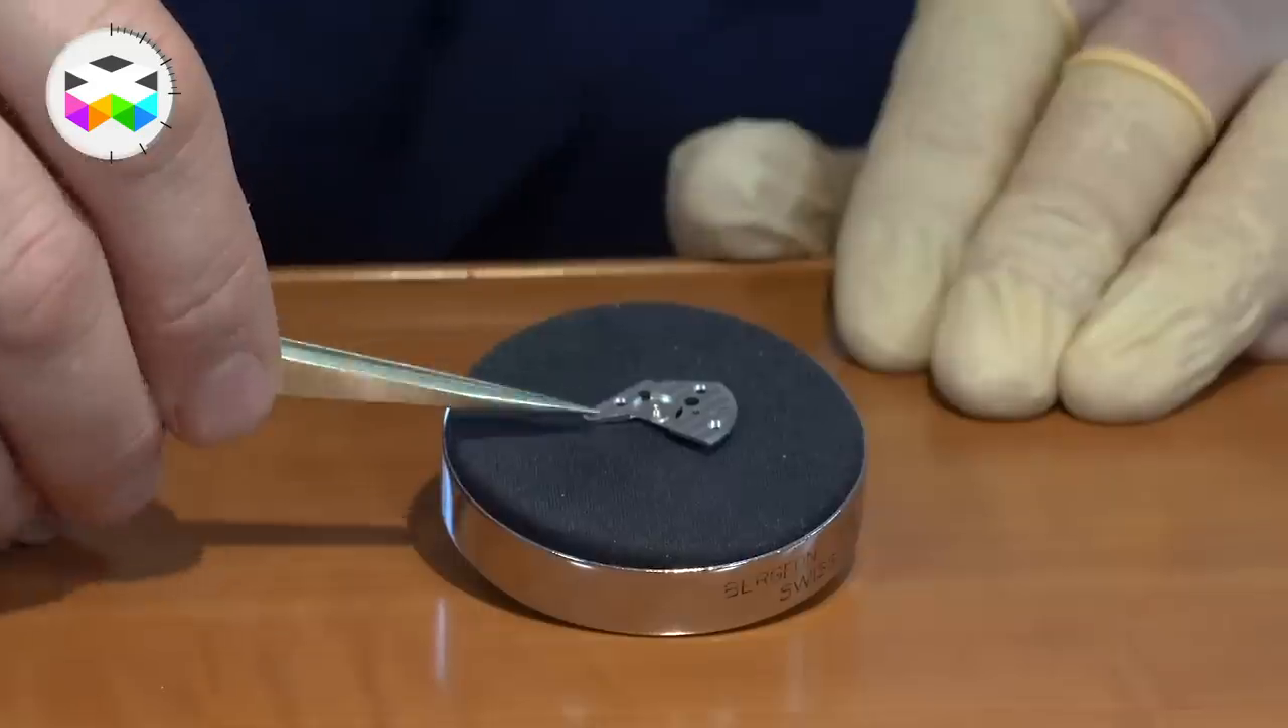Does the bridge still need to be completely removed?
No.